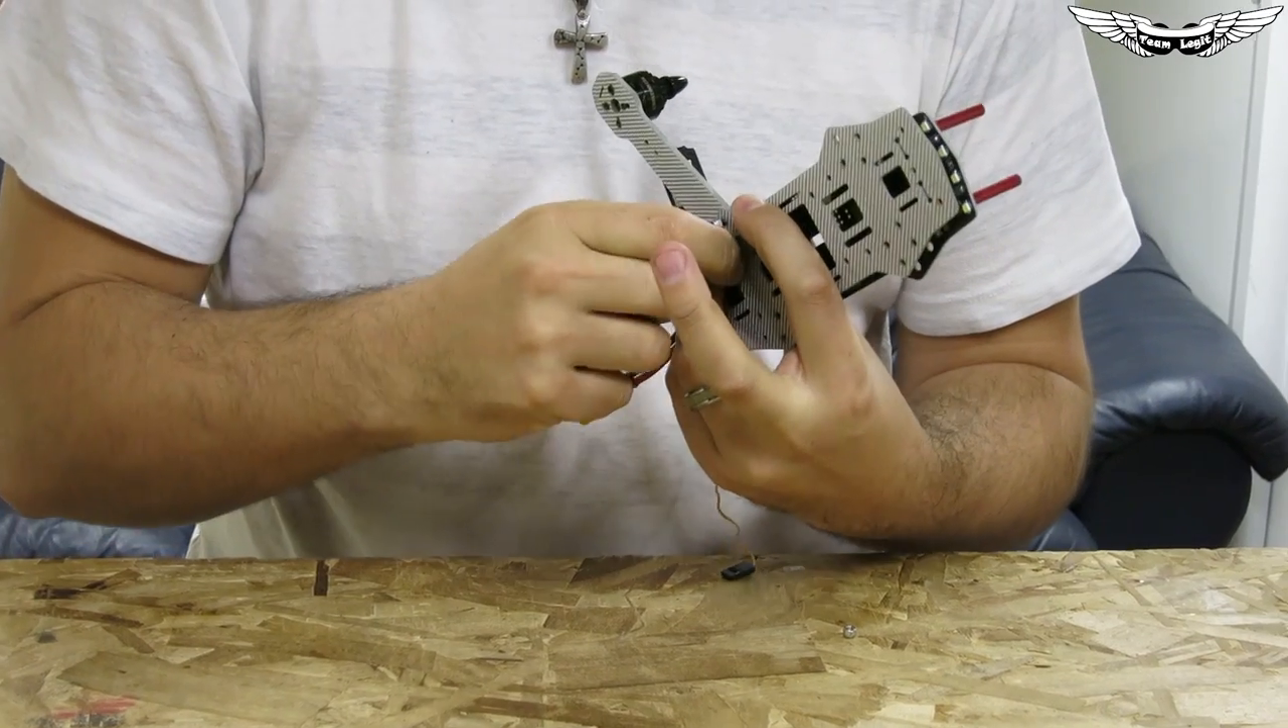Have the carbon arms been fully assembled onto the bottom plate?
No.